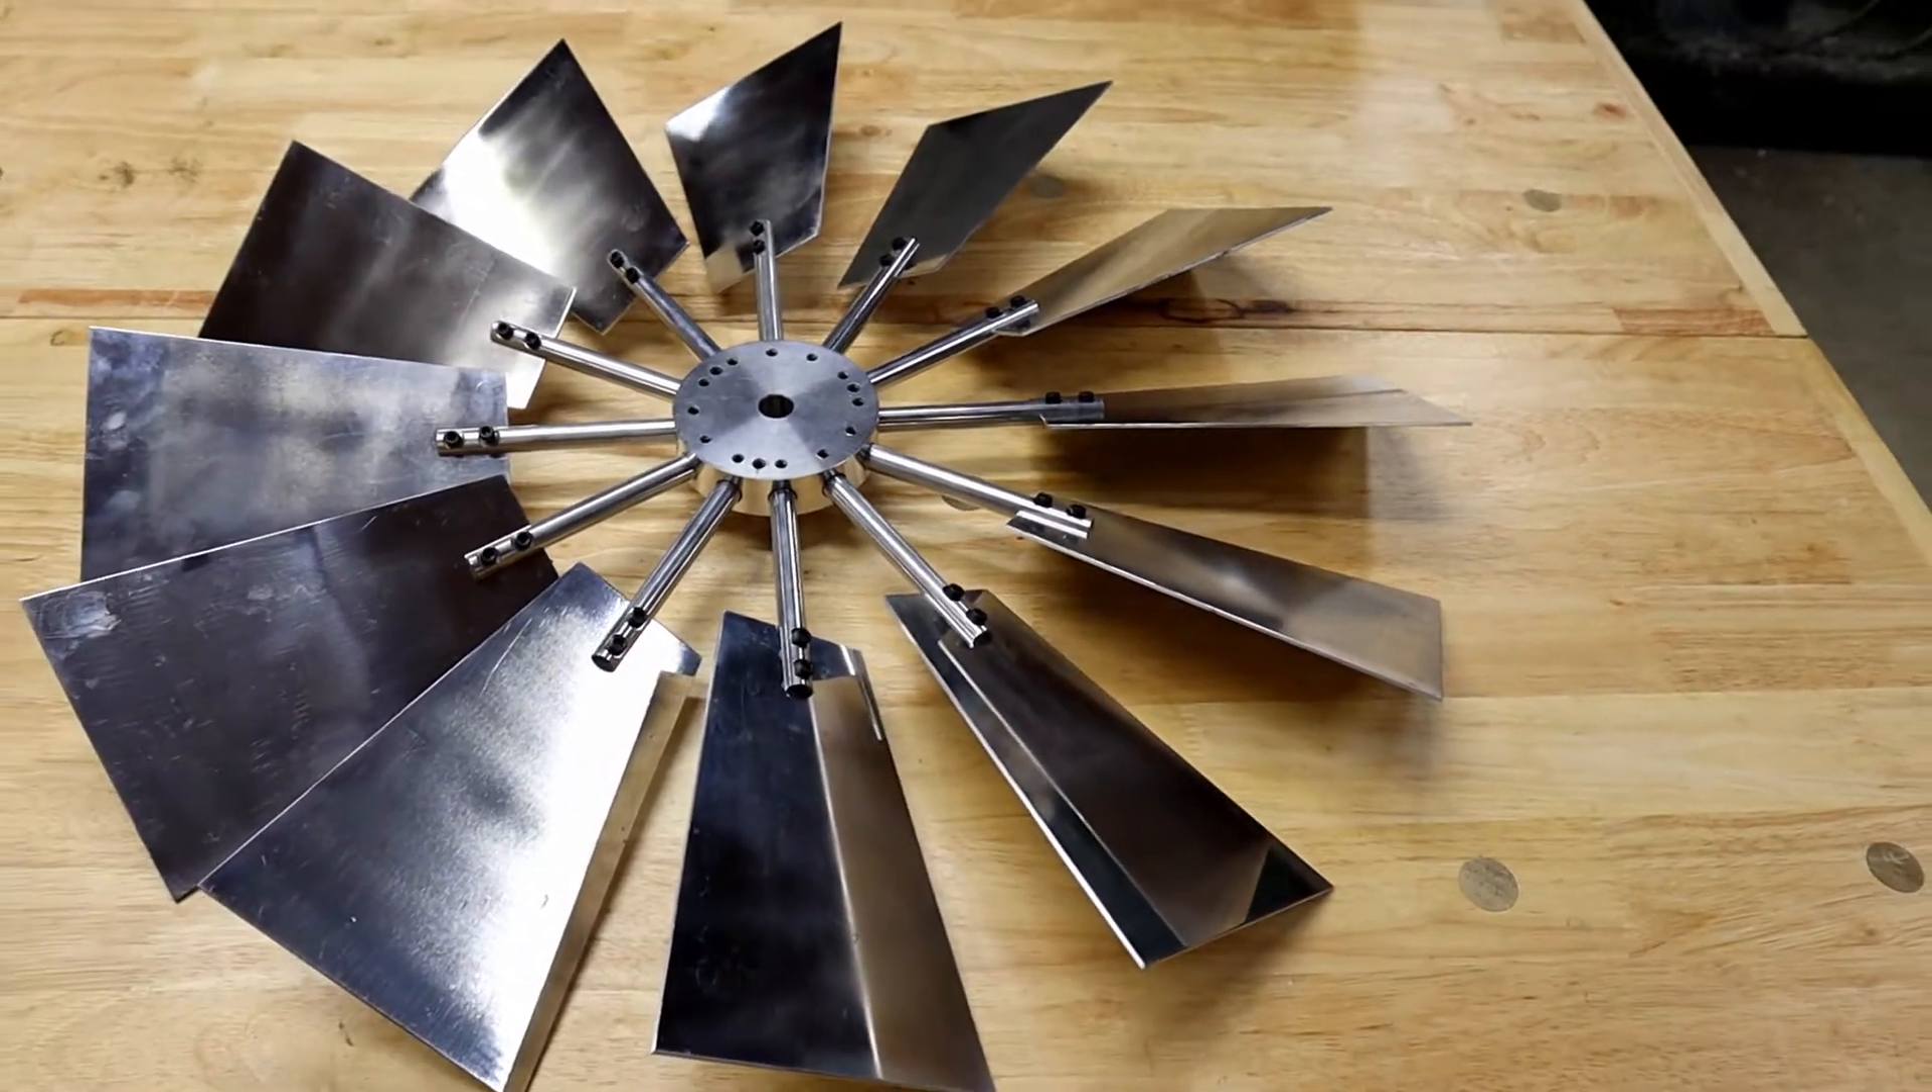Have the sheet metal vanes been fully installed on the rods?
Yes.